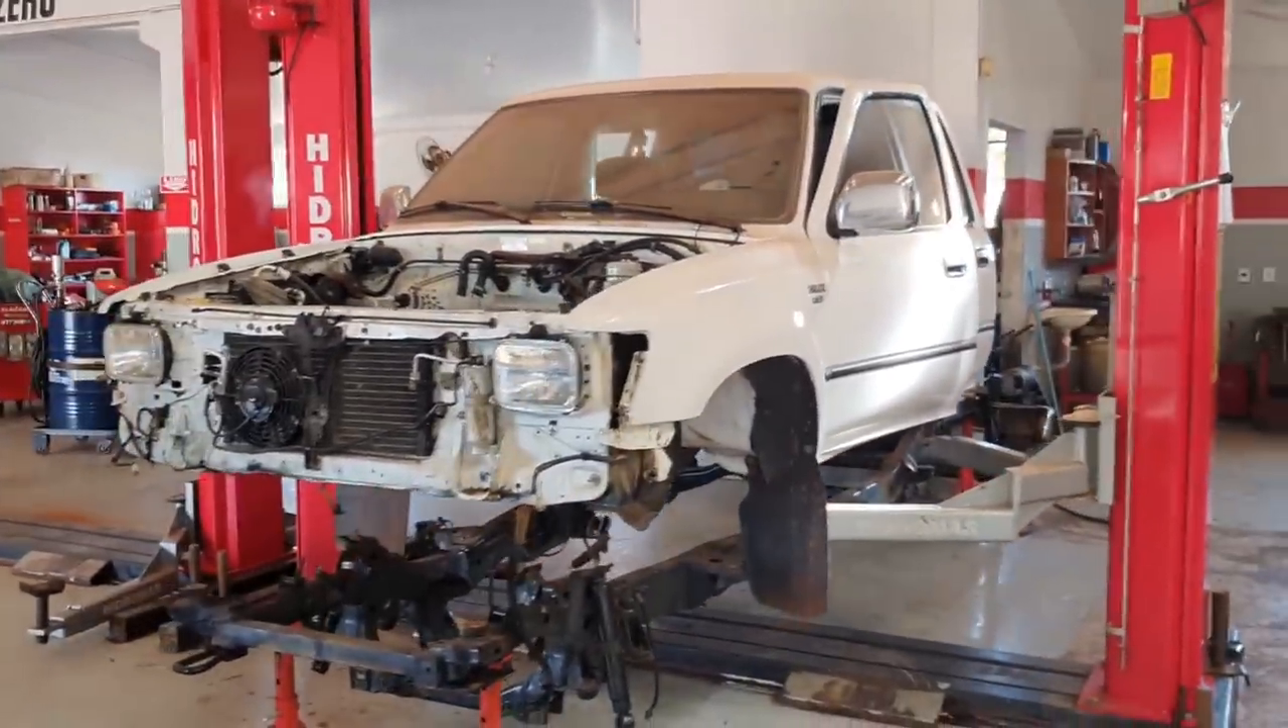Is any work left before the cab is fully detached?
No.